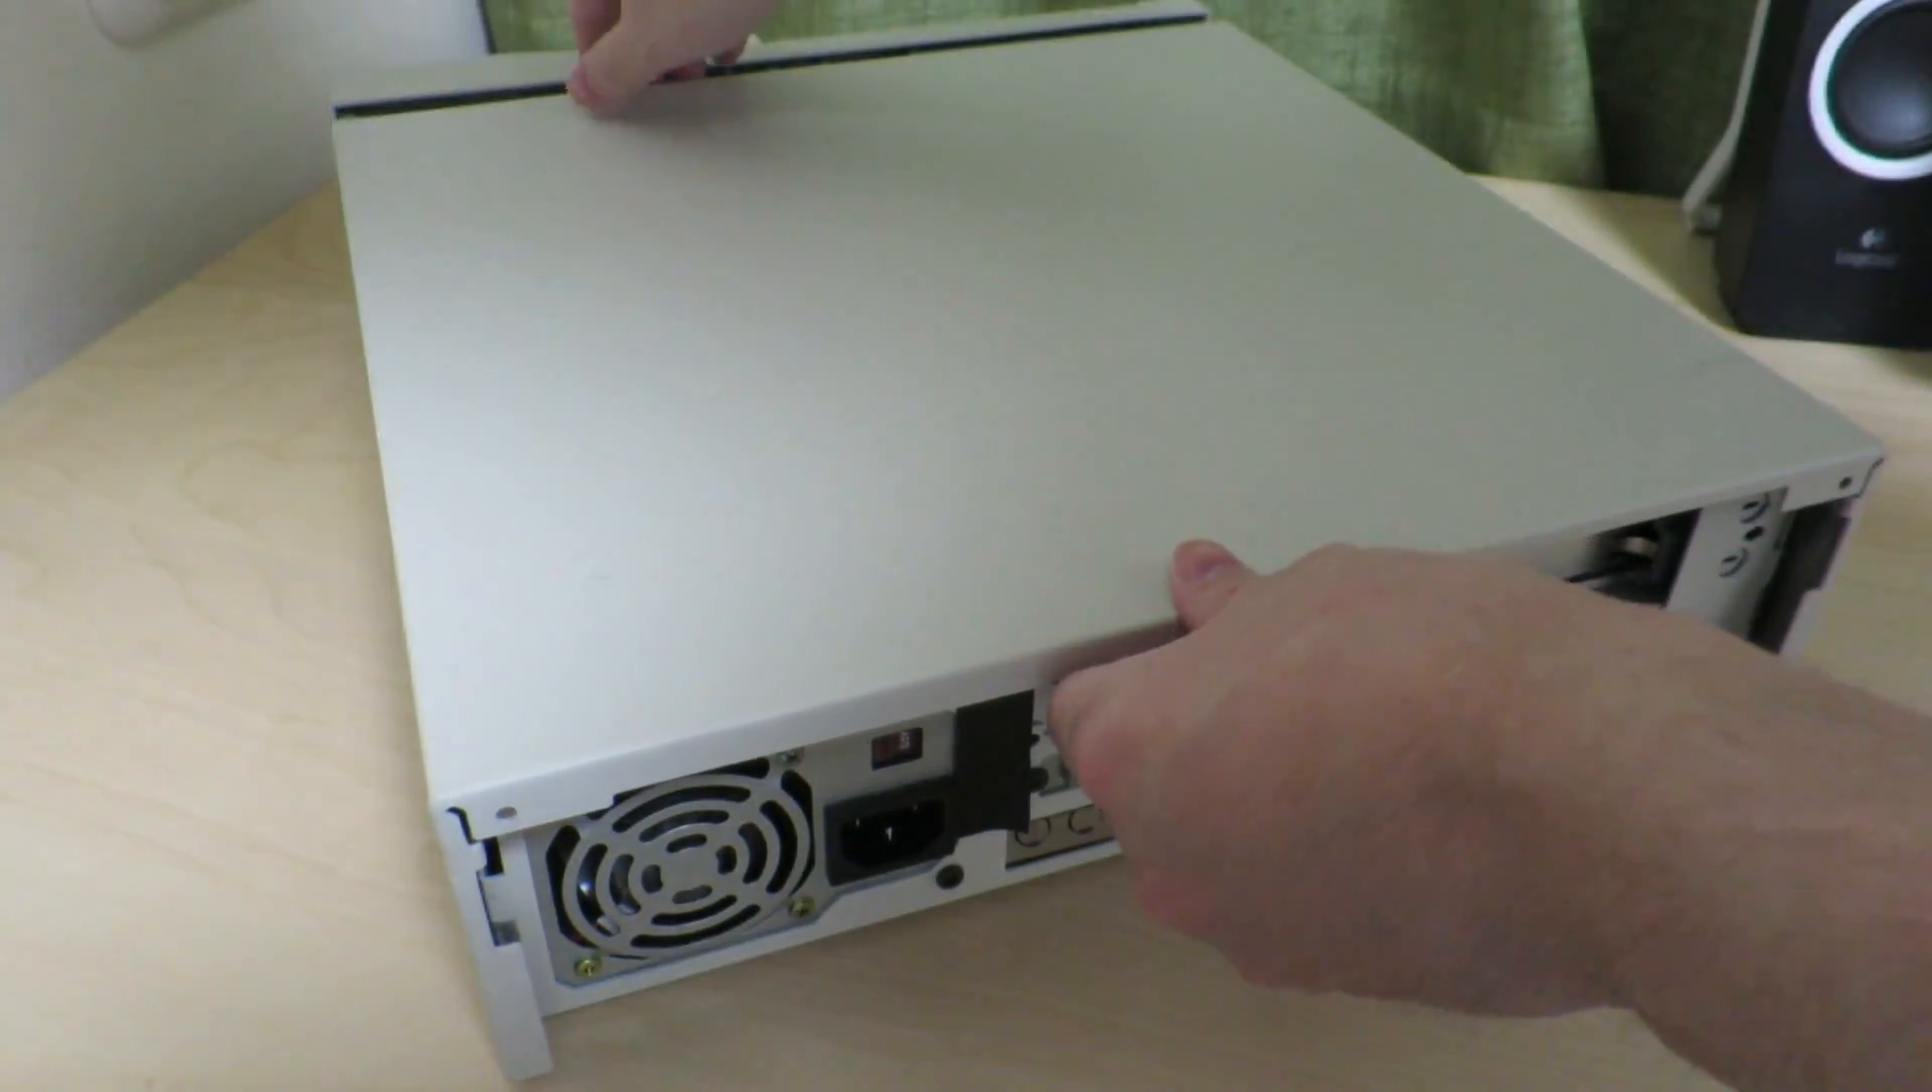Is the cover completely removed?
No.